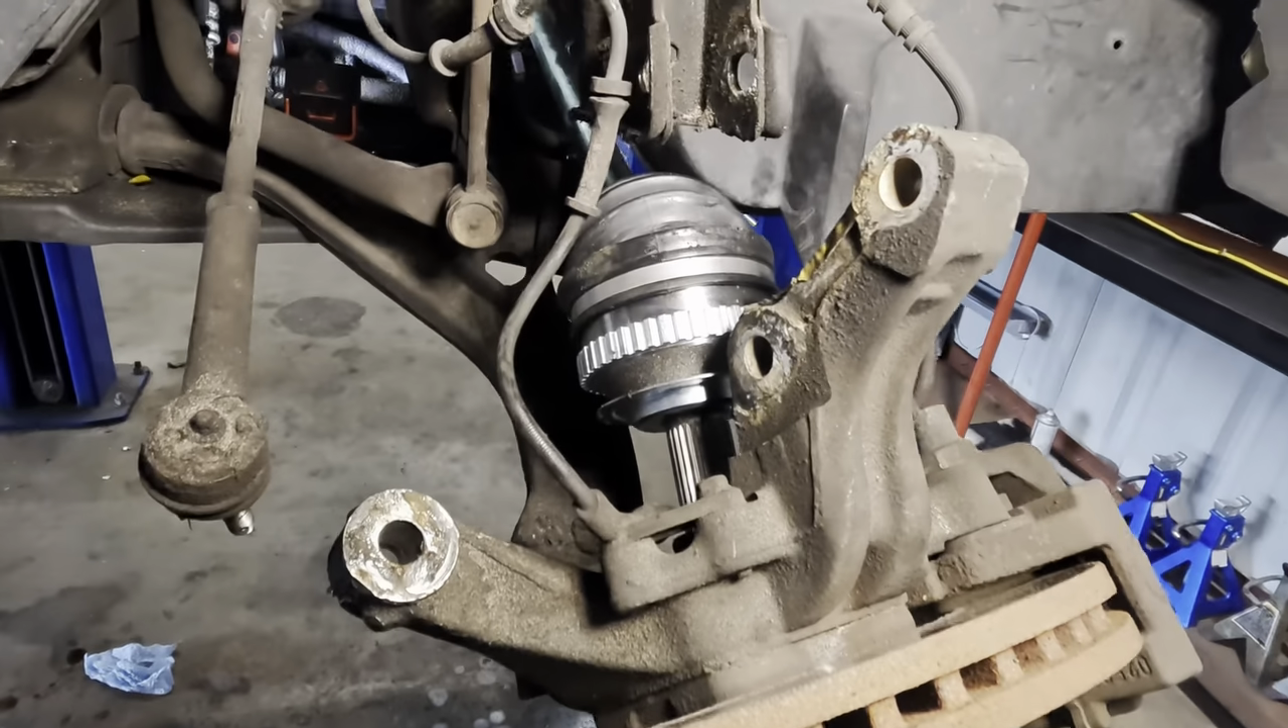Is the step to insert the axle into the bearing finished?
No.